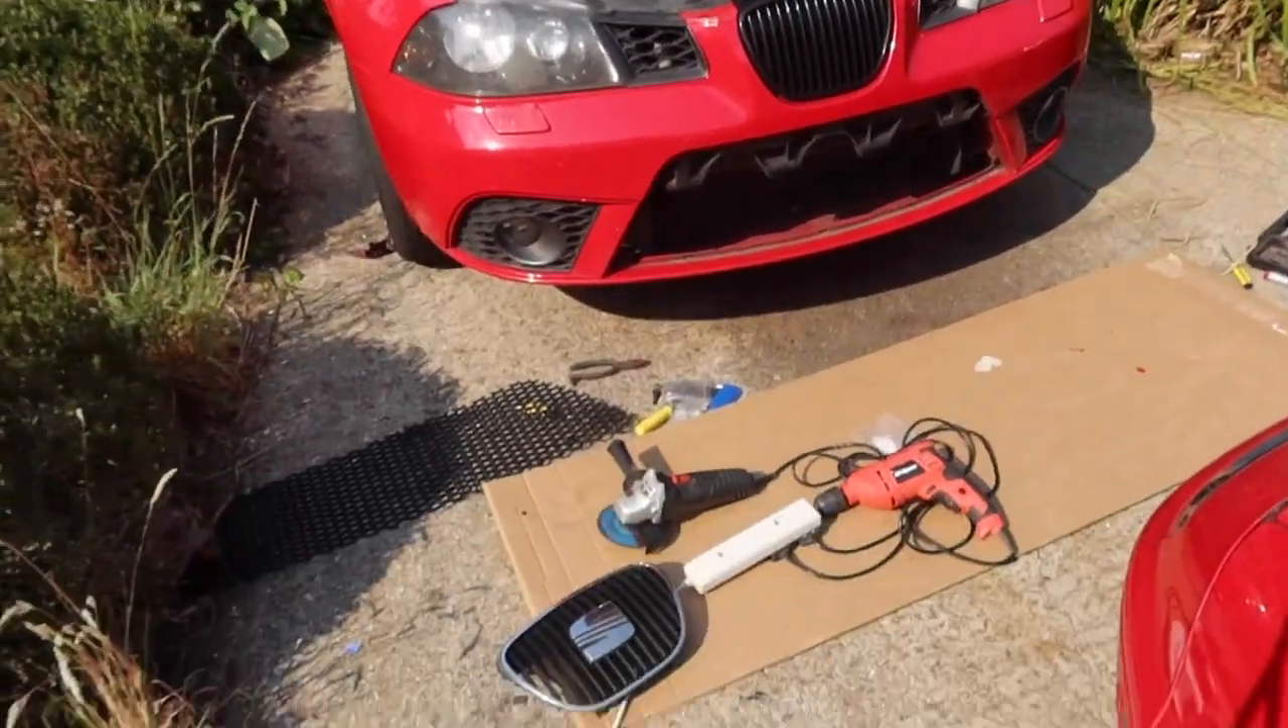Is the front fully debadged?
Yes.